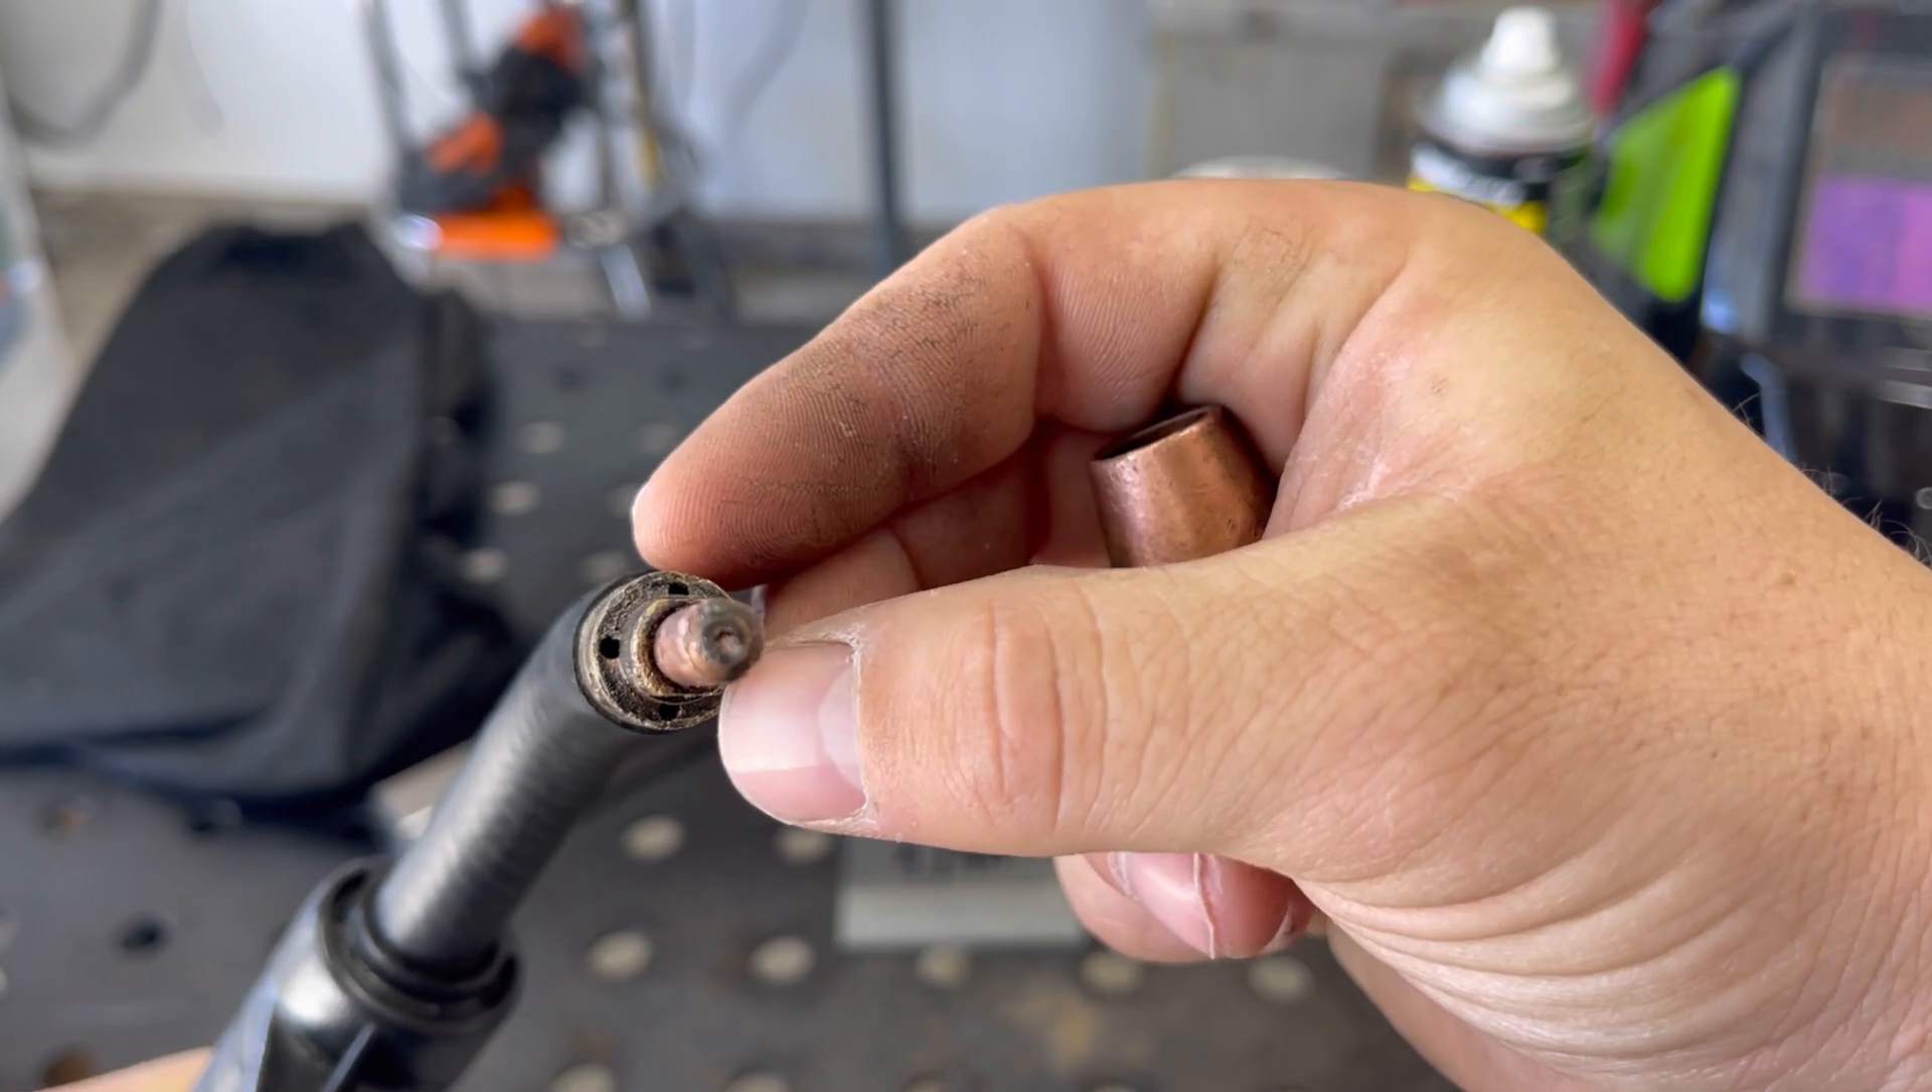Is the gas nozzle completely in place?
No.